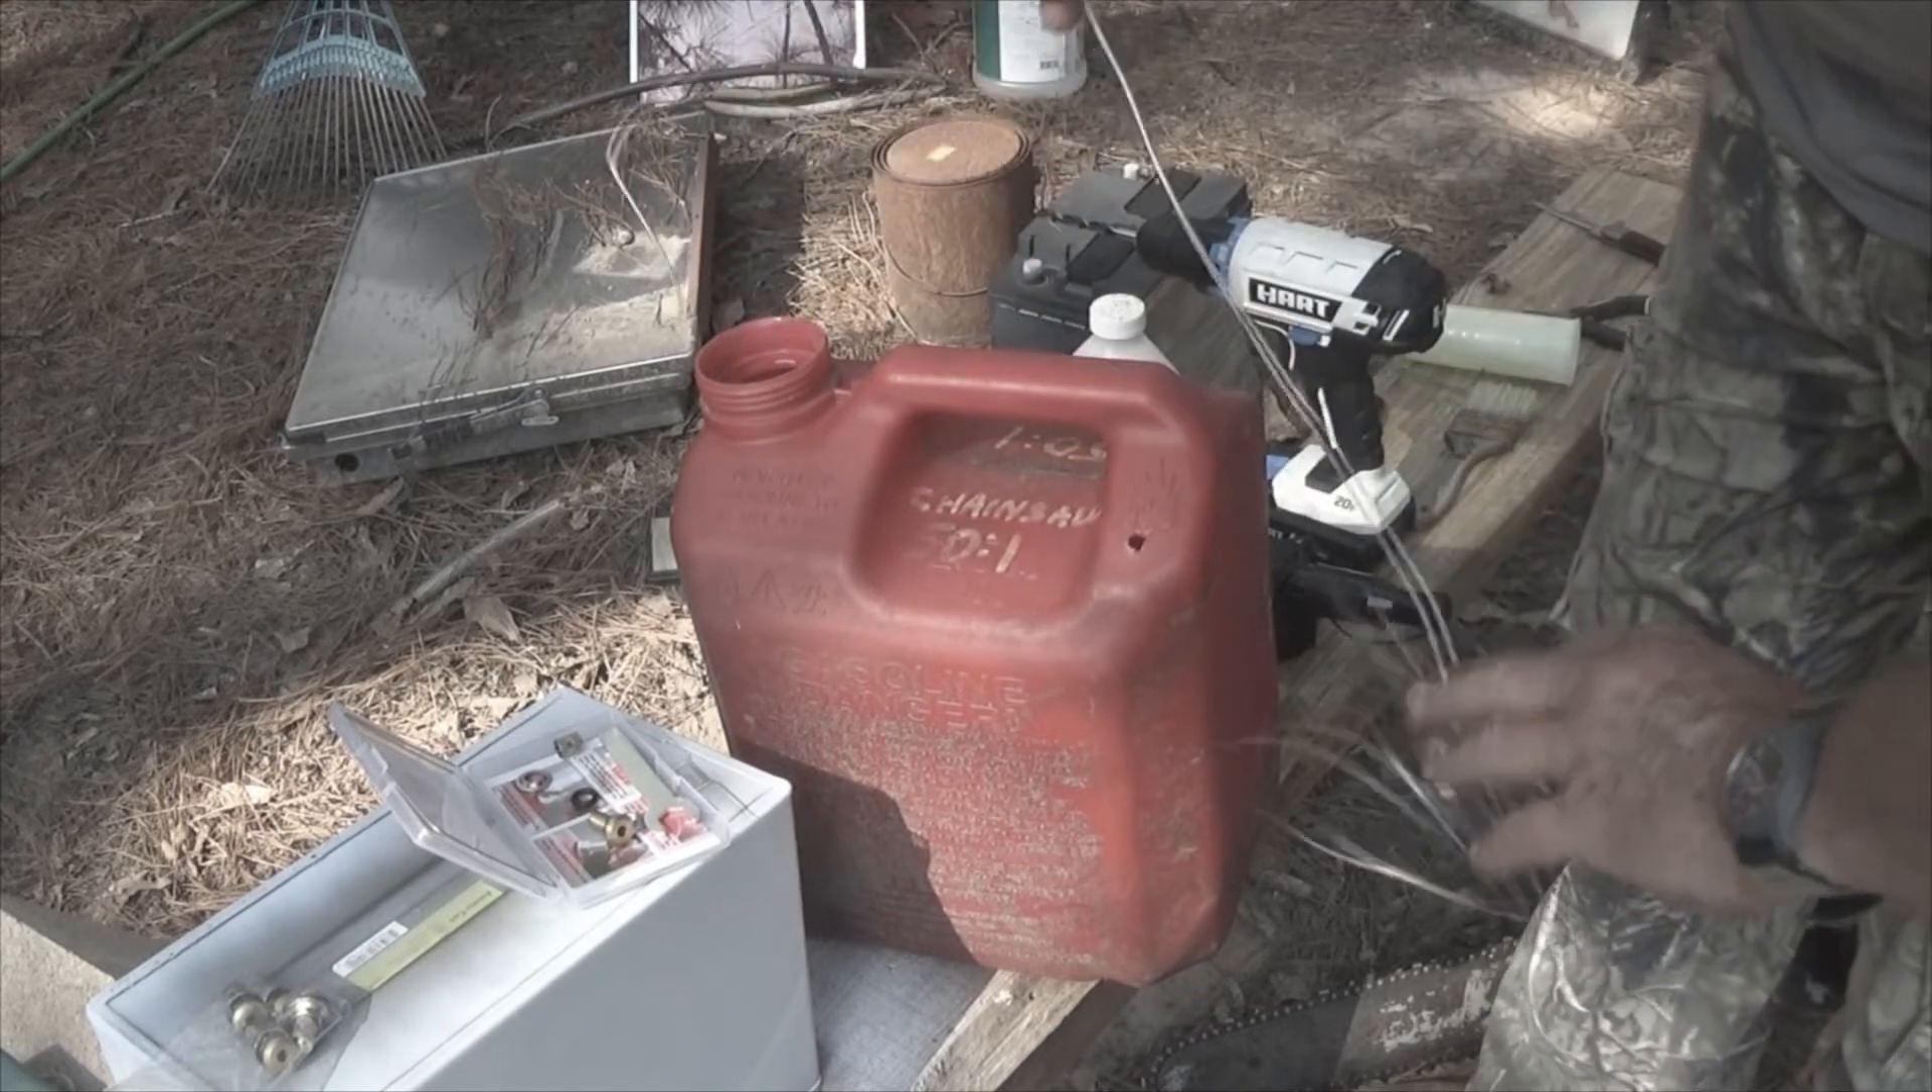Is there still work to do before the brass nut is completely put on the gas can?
Yes.